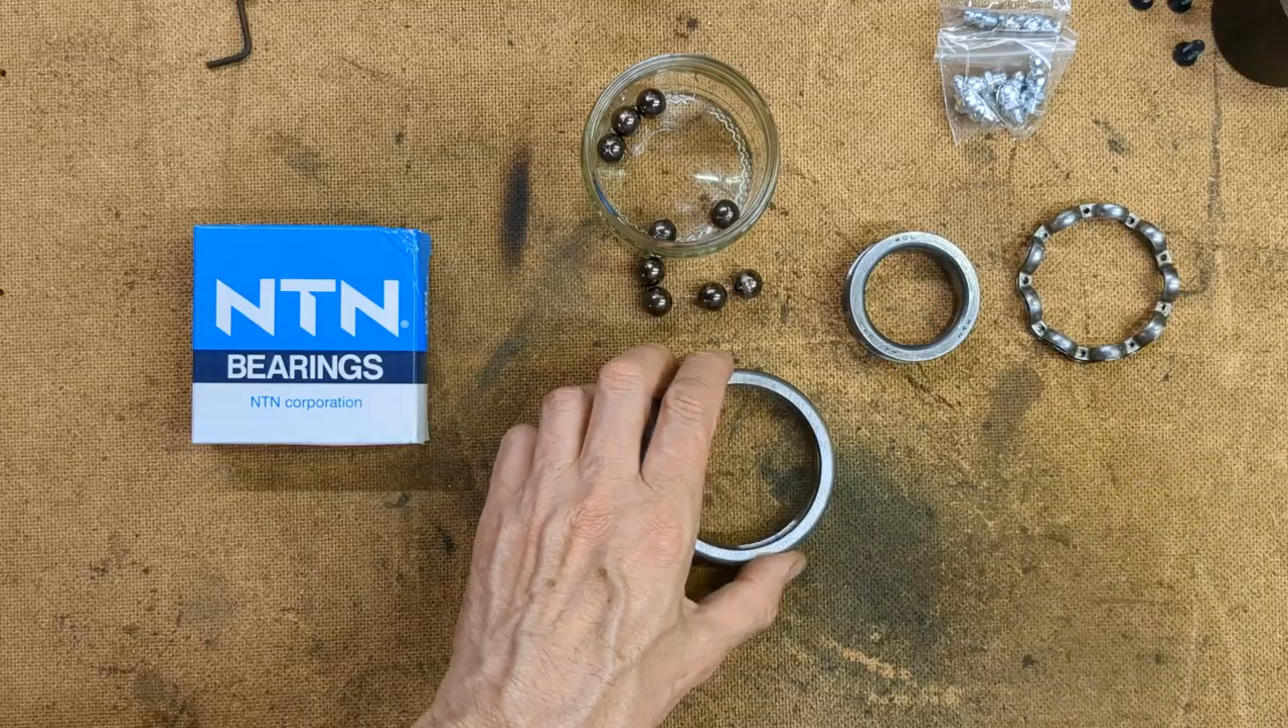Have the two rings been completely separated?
Yes.